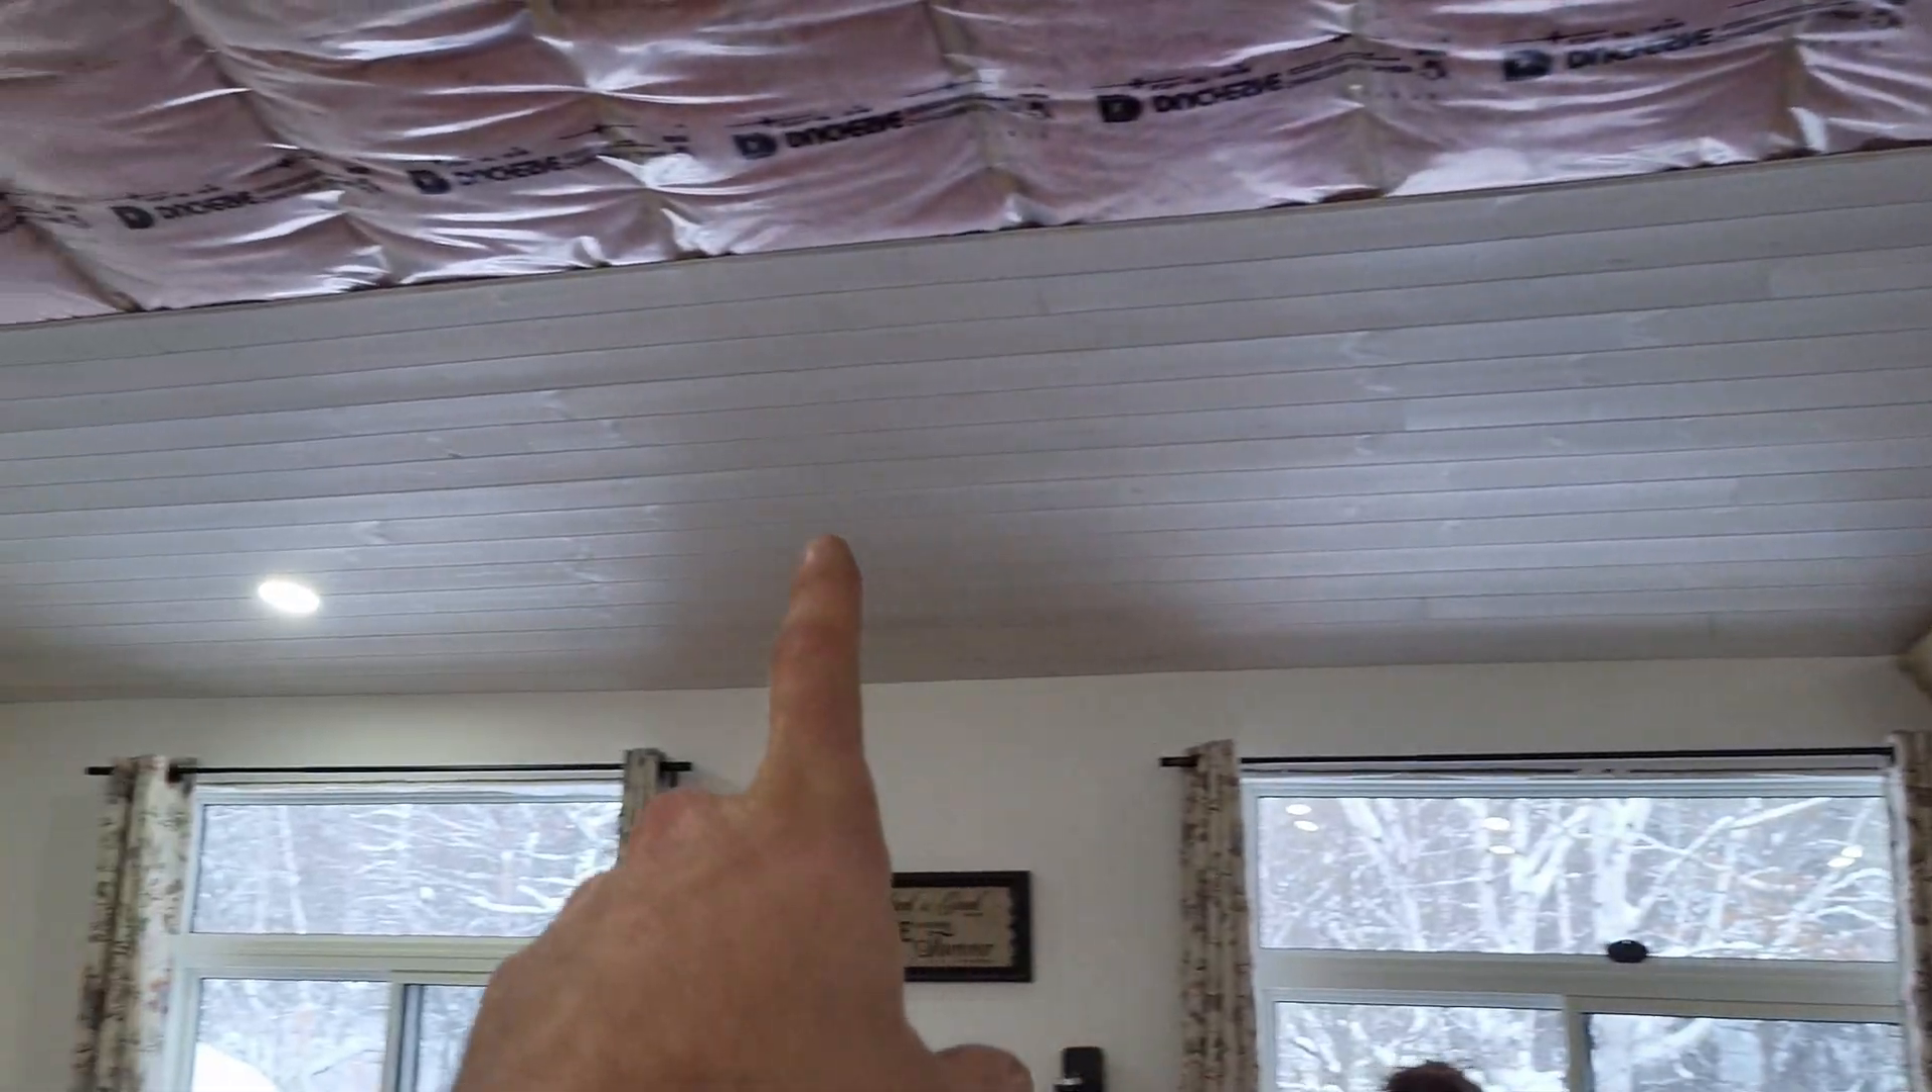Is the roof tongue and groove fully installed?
No.